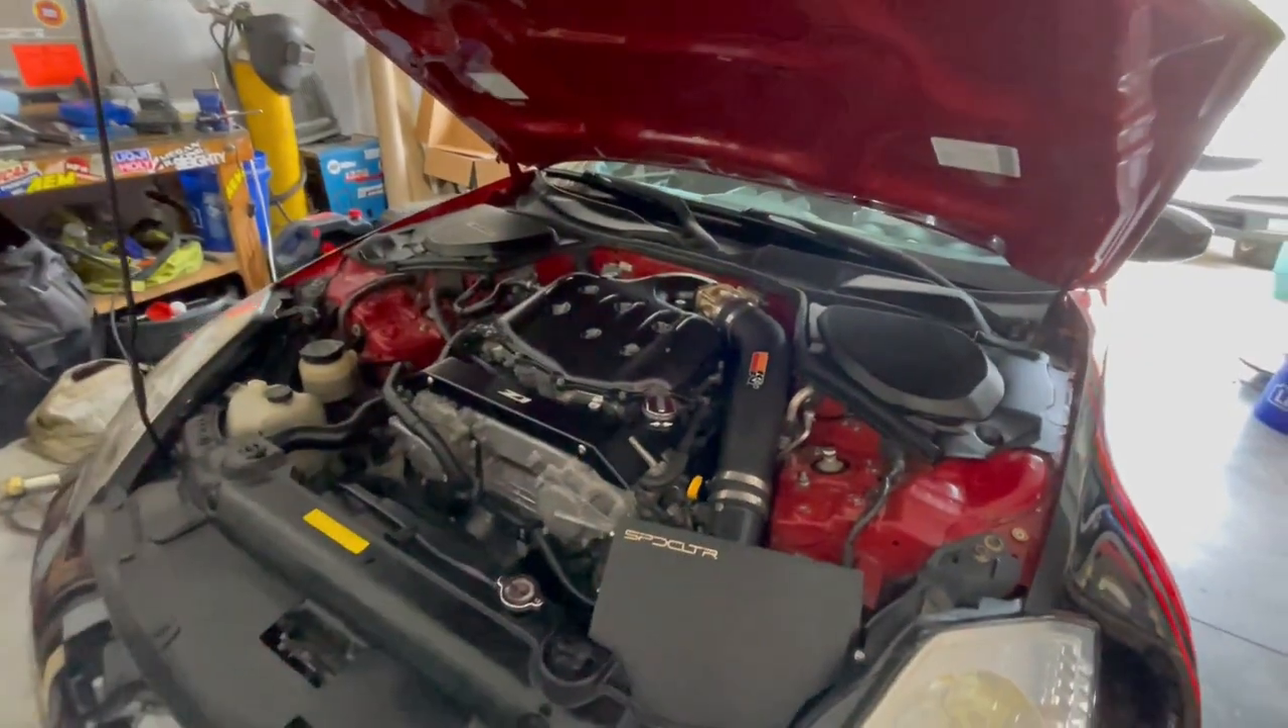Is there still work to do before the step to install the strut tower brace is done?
Yes.